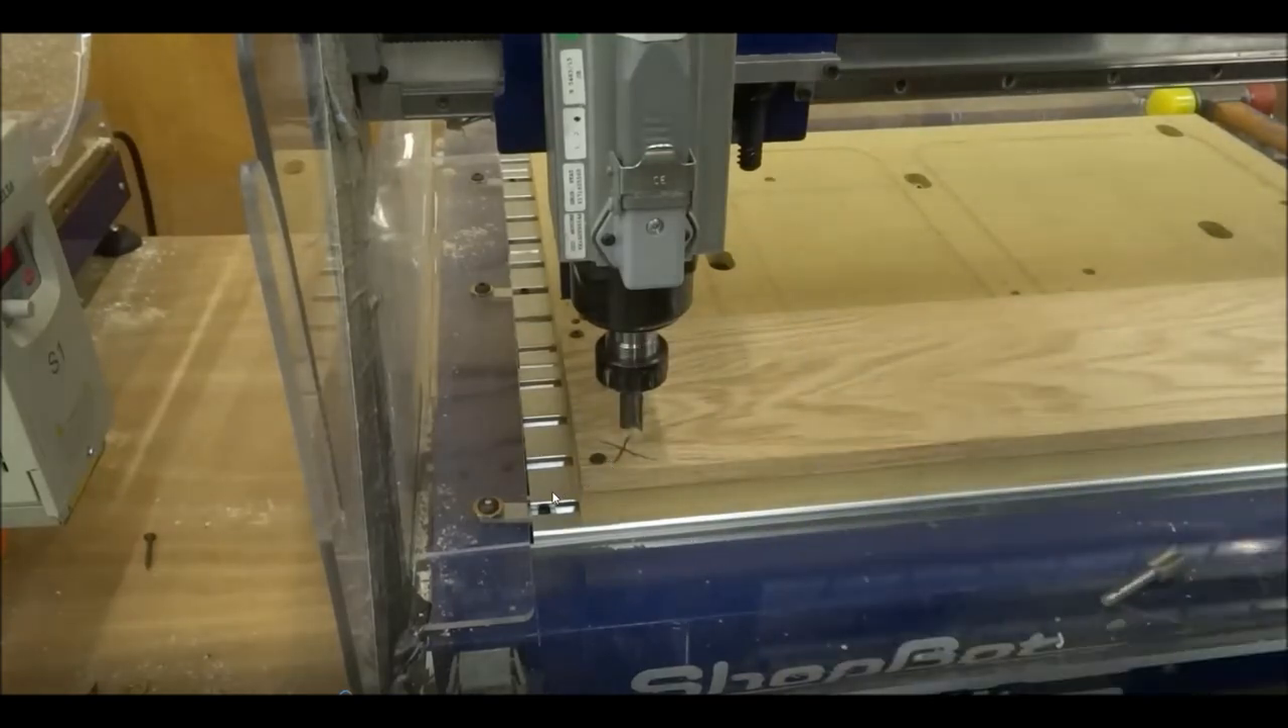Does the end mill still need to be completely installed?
No.